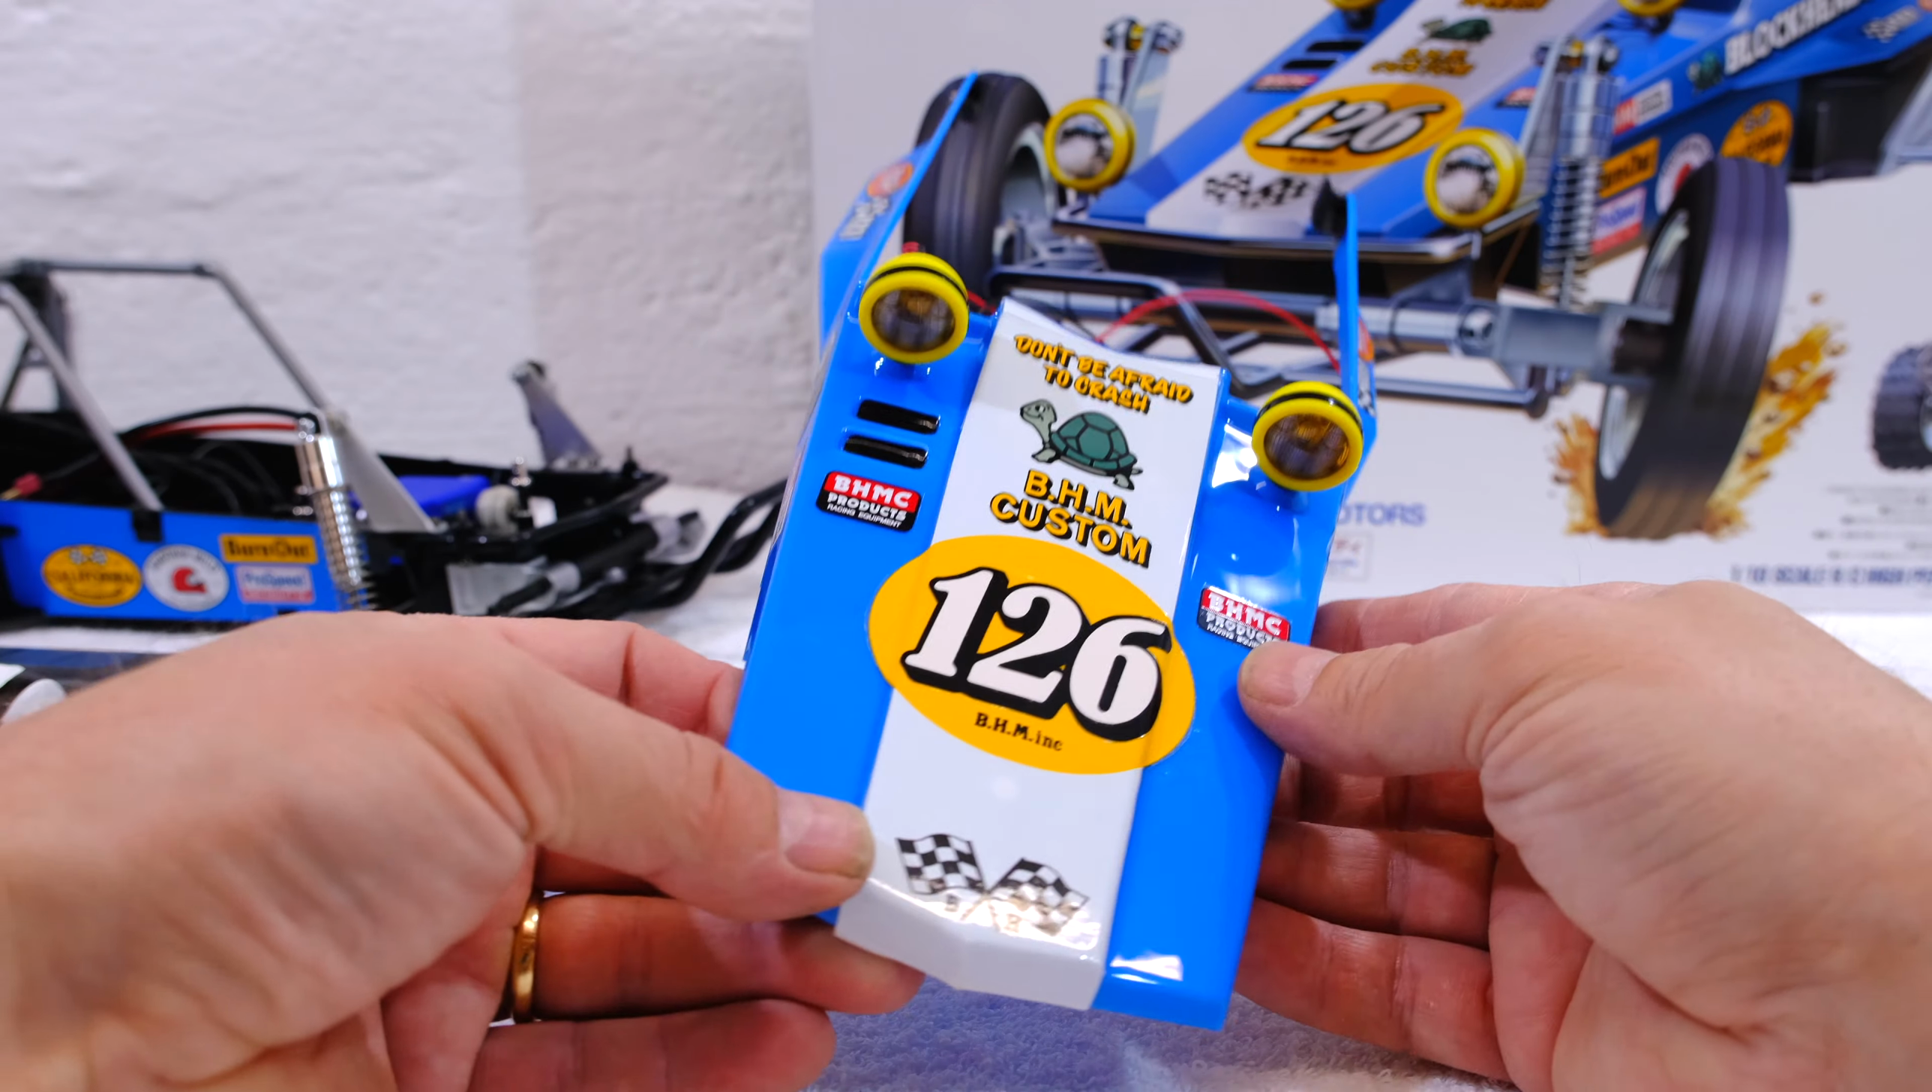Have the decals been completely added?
Yes.